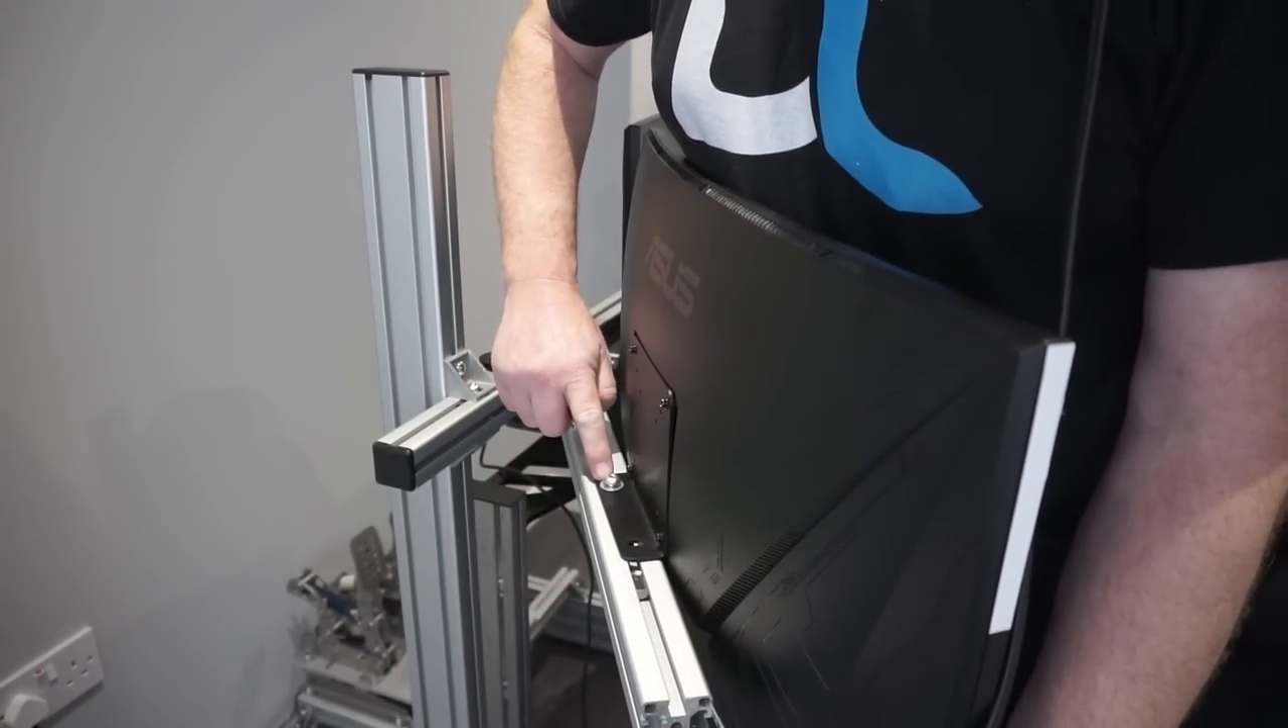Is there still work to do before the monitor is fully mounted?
Yes.